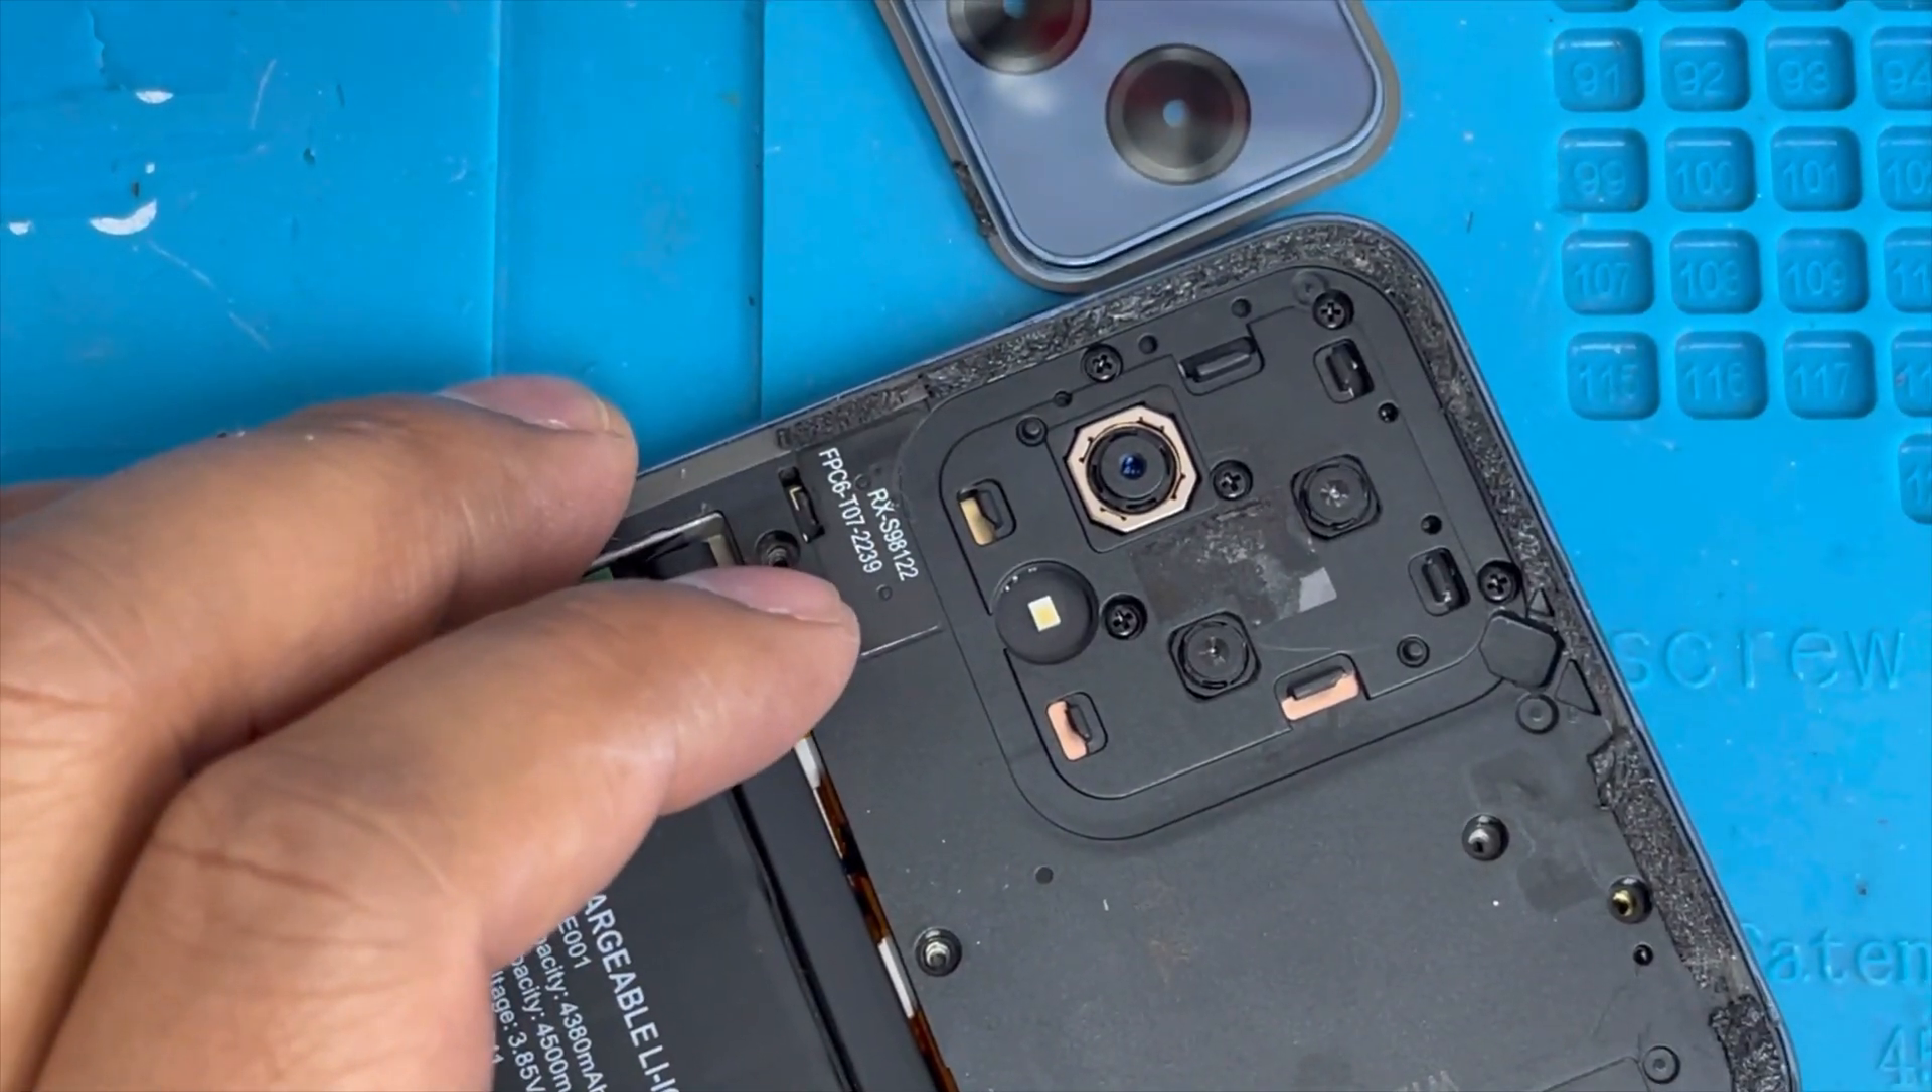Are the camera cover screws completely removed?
No.